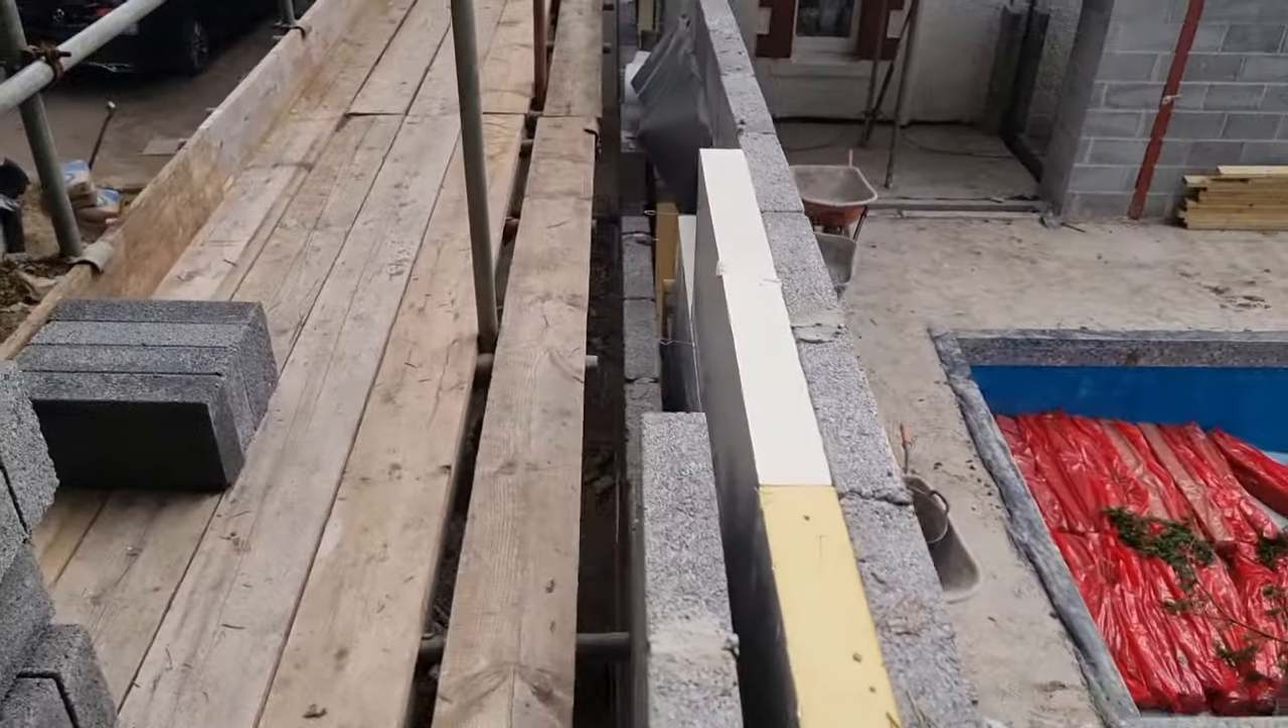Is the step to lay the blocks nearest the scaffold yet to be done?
Yes.